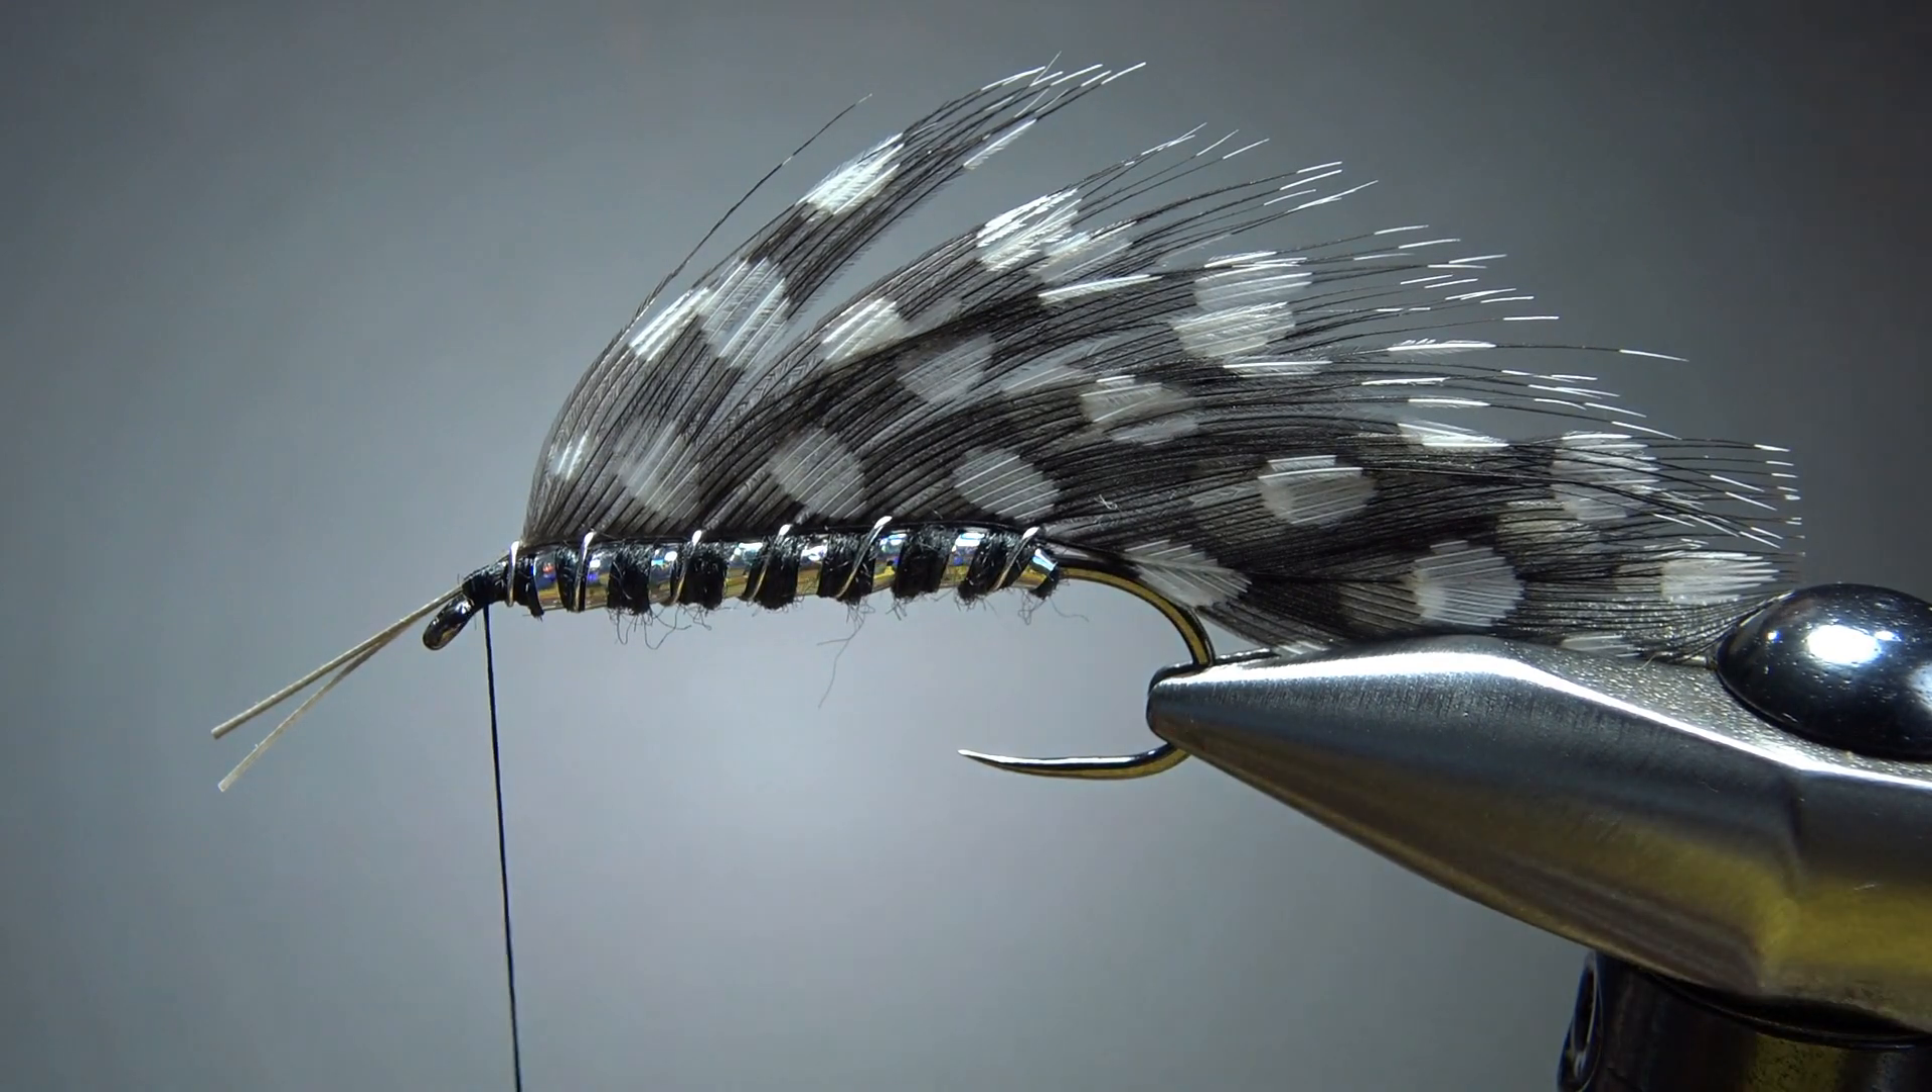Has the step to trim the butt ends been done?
No.